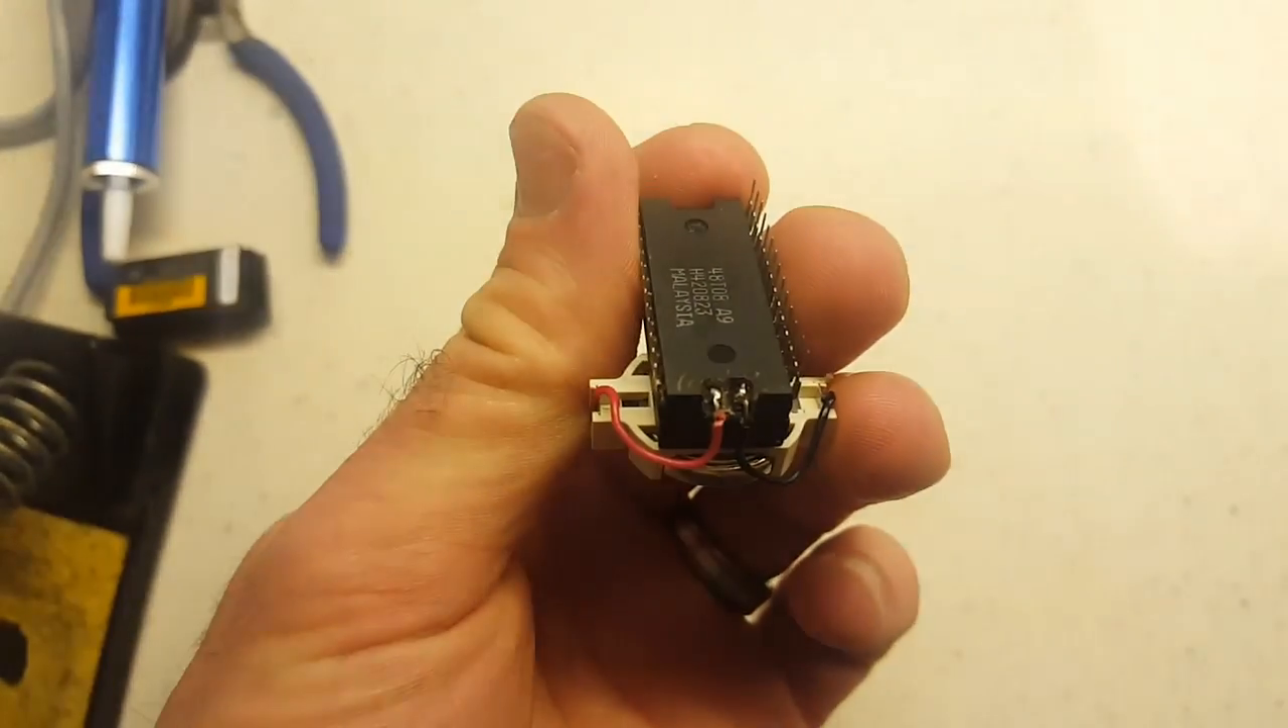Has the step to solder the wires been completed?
Yes.